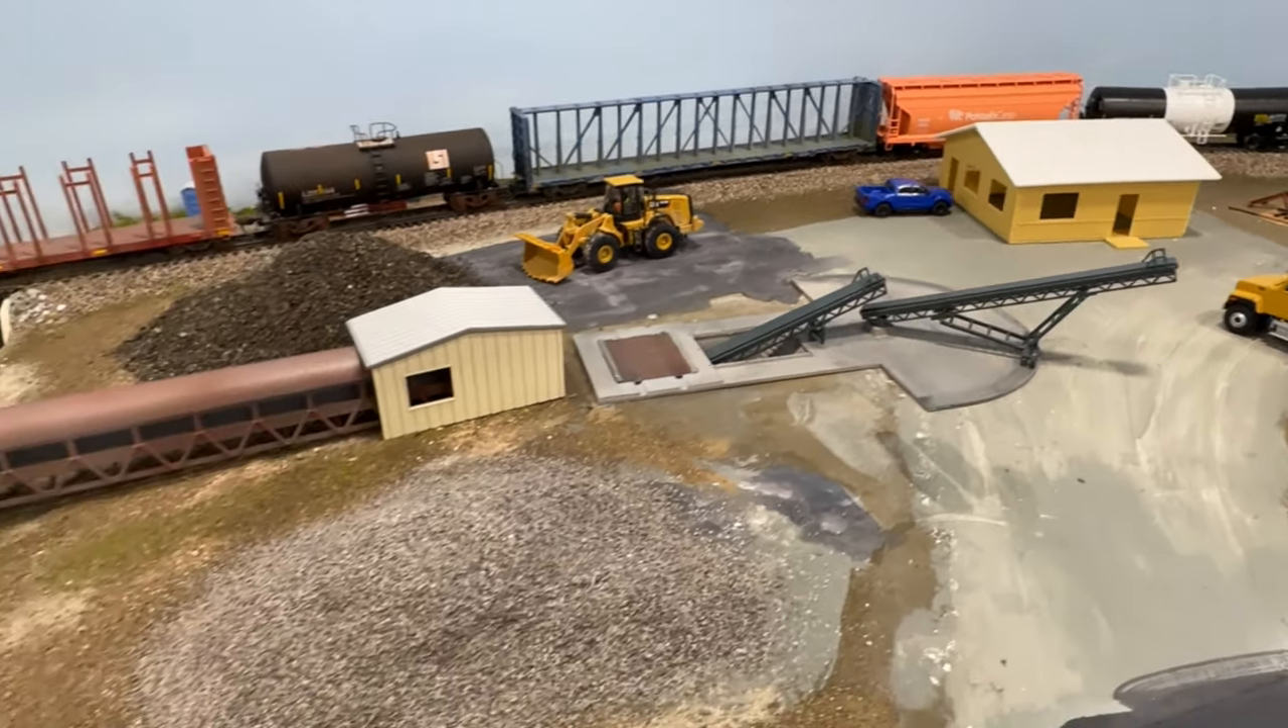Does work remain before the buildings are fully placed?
No.